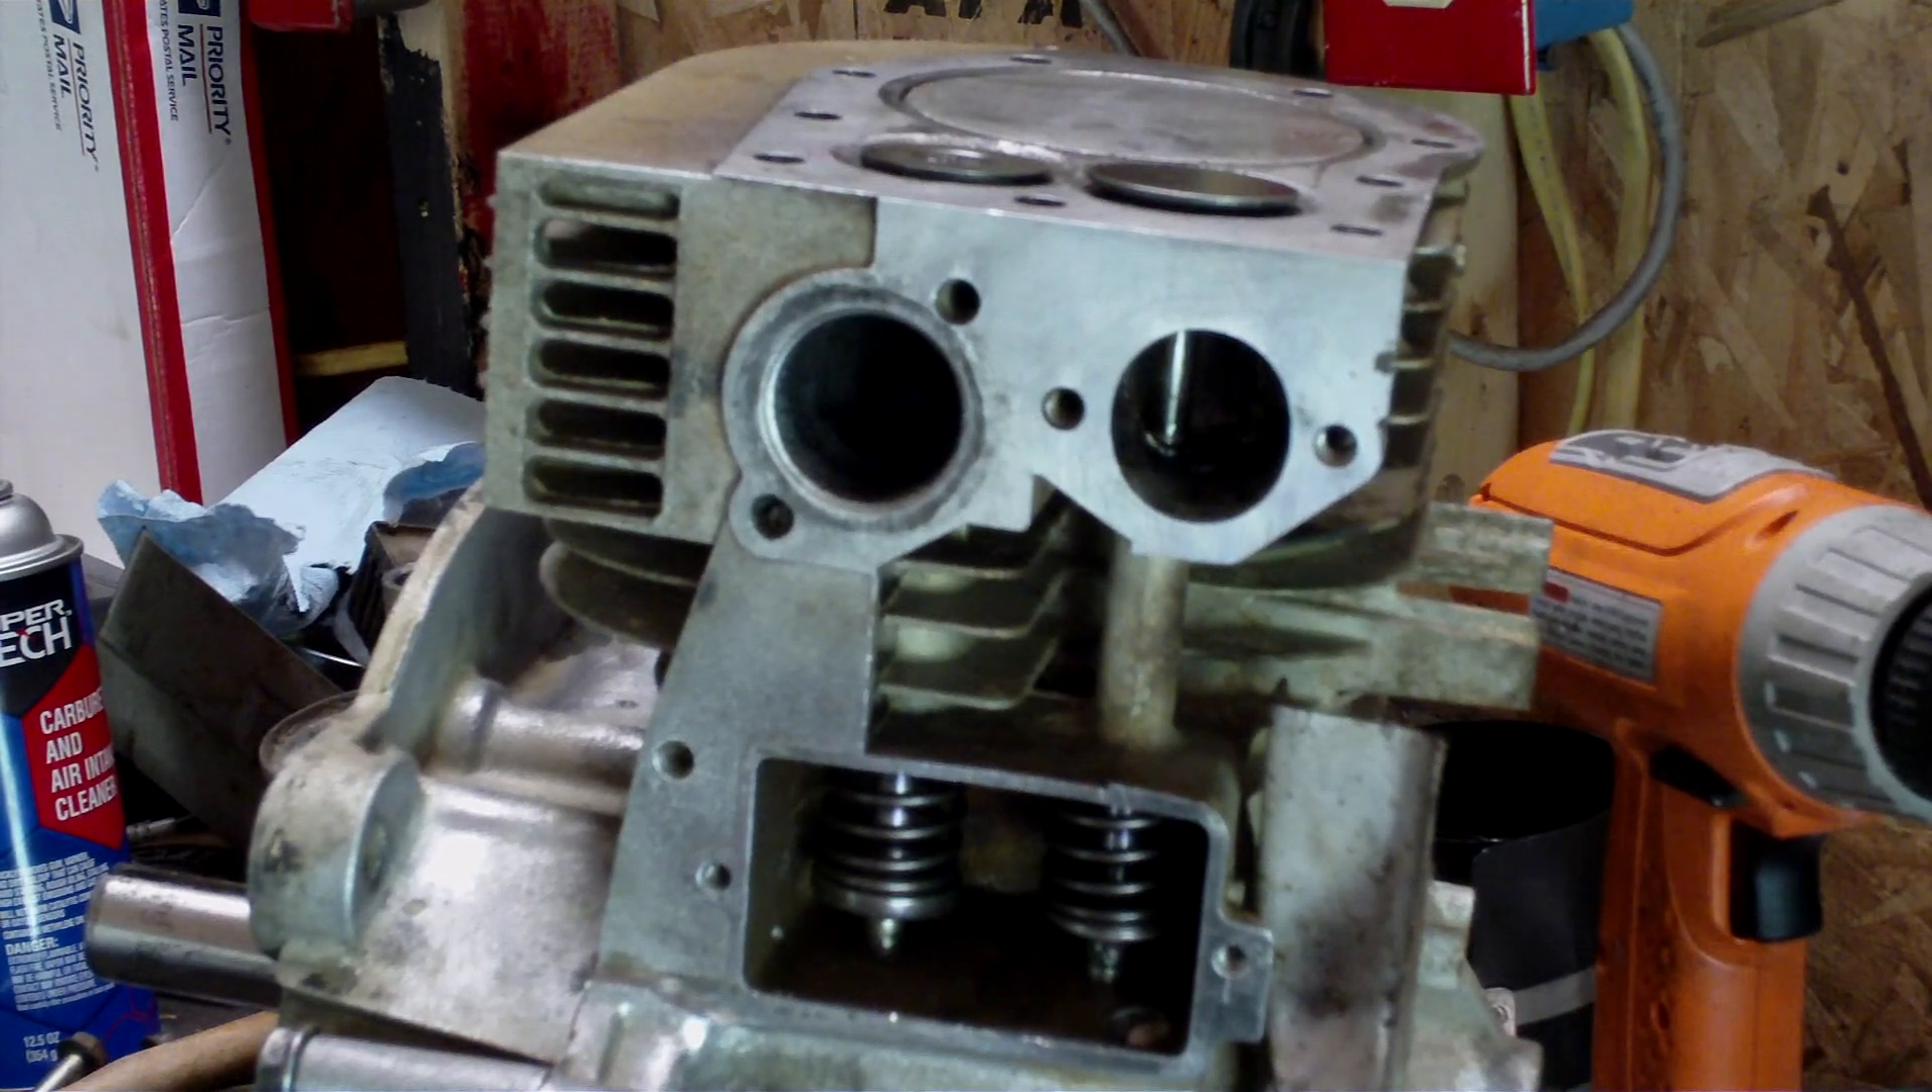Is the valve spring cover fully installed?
No.